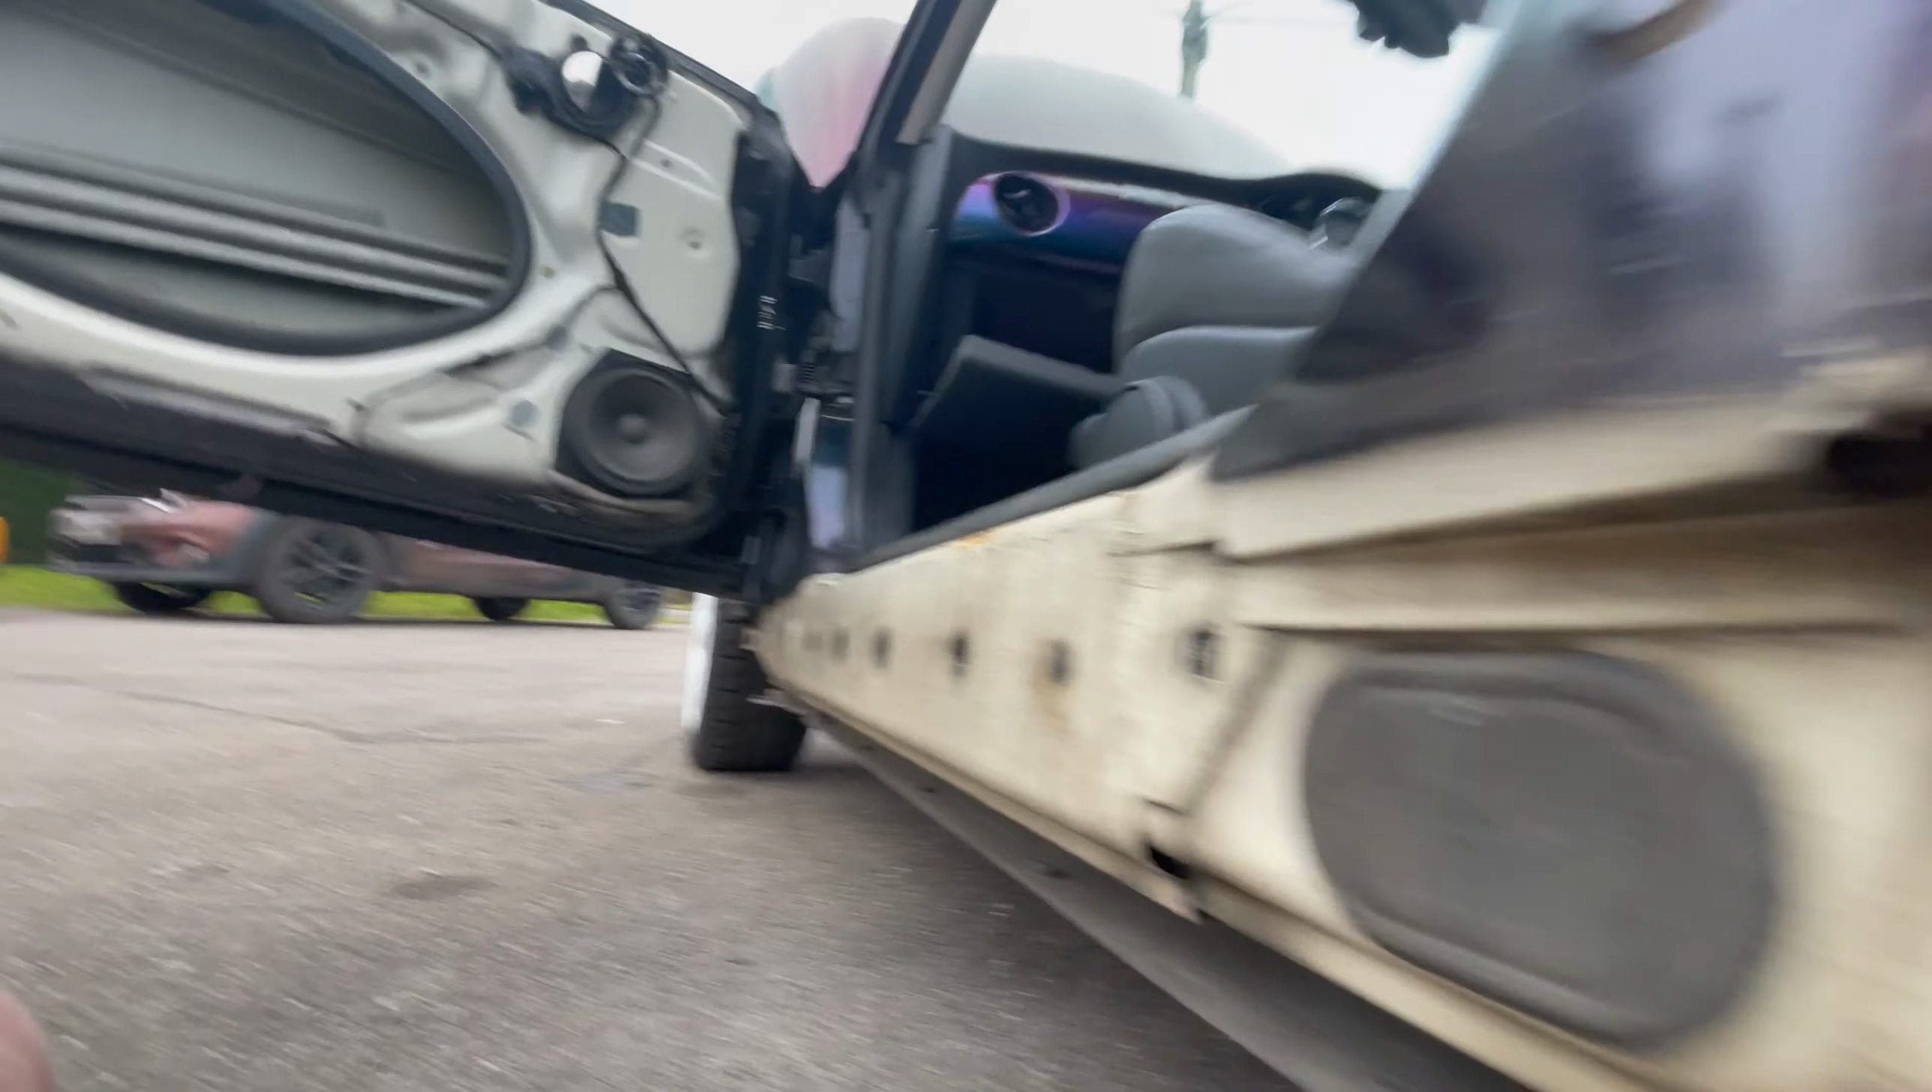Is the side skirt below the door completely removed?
Yes.